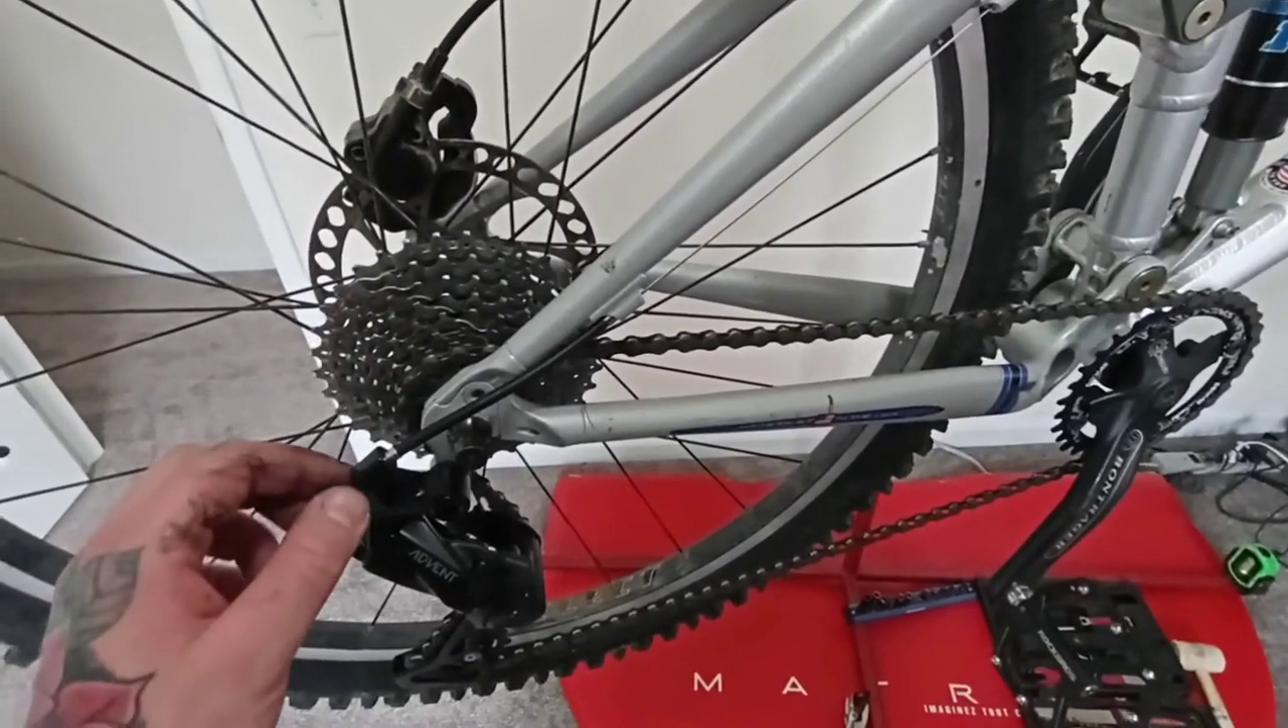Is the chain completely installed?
Yes.